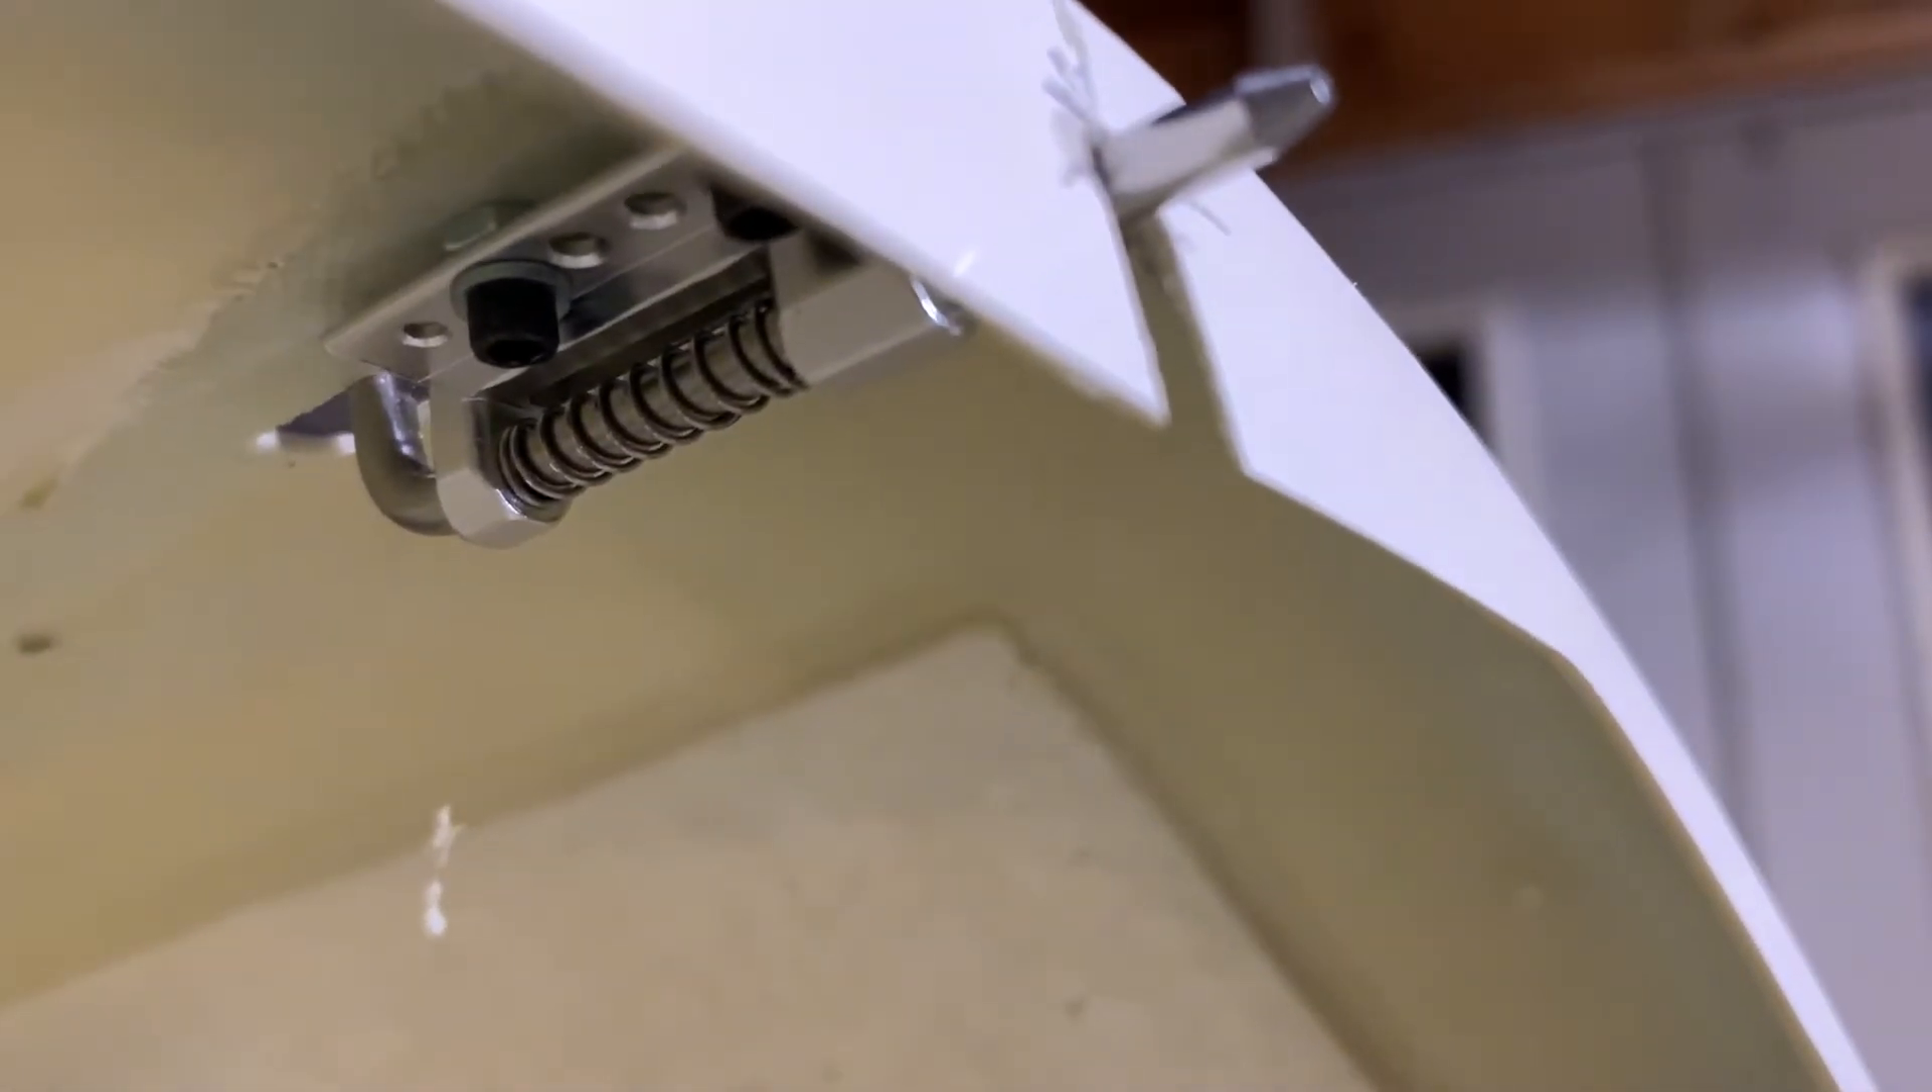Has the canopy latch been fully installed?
Yes.